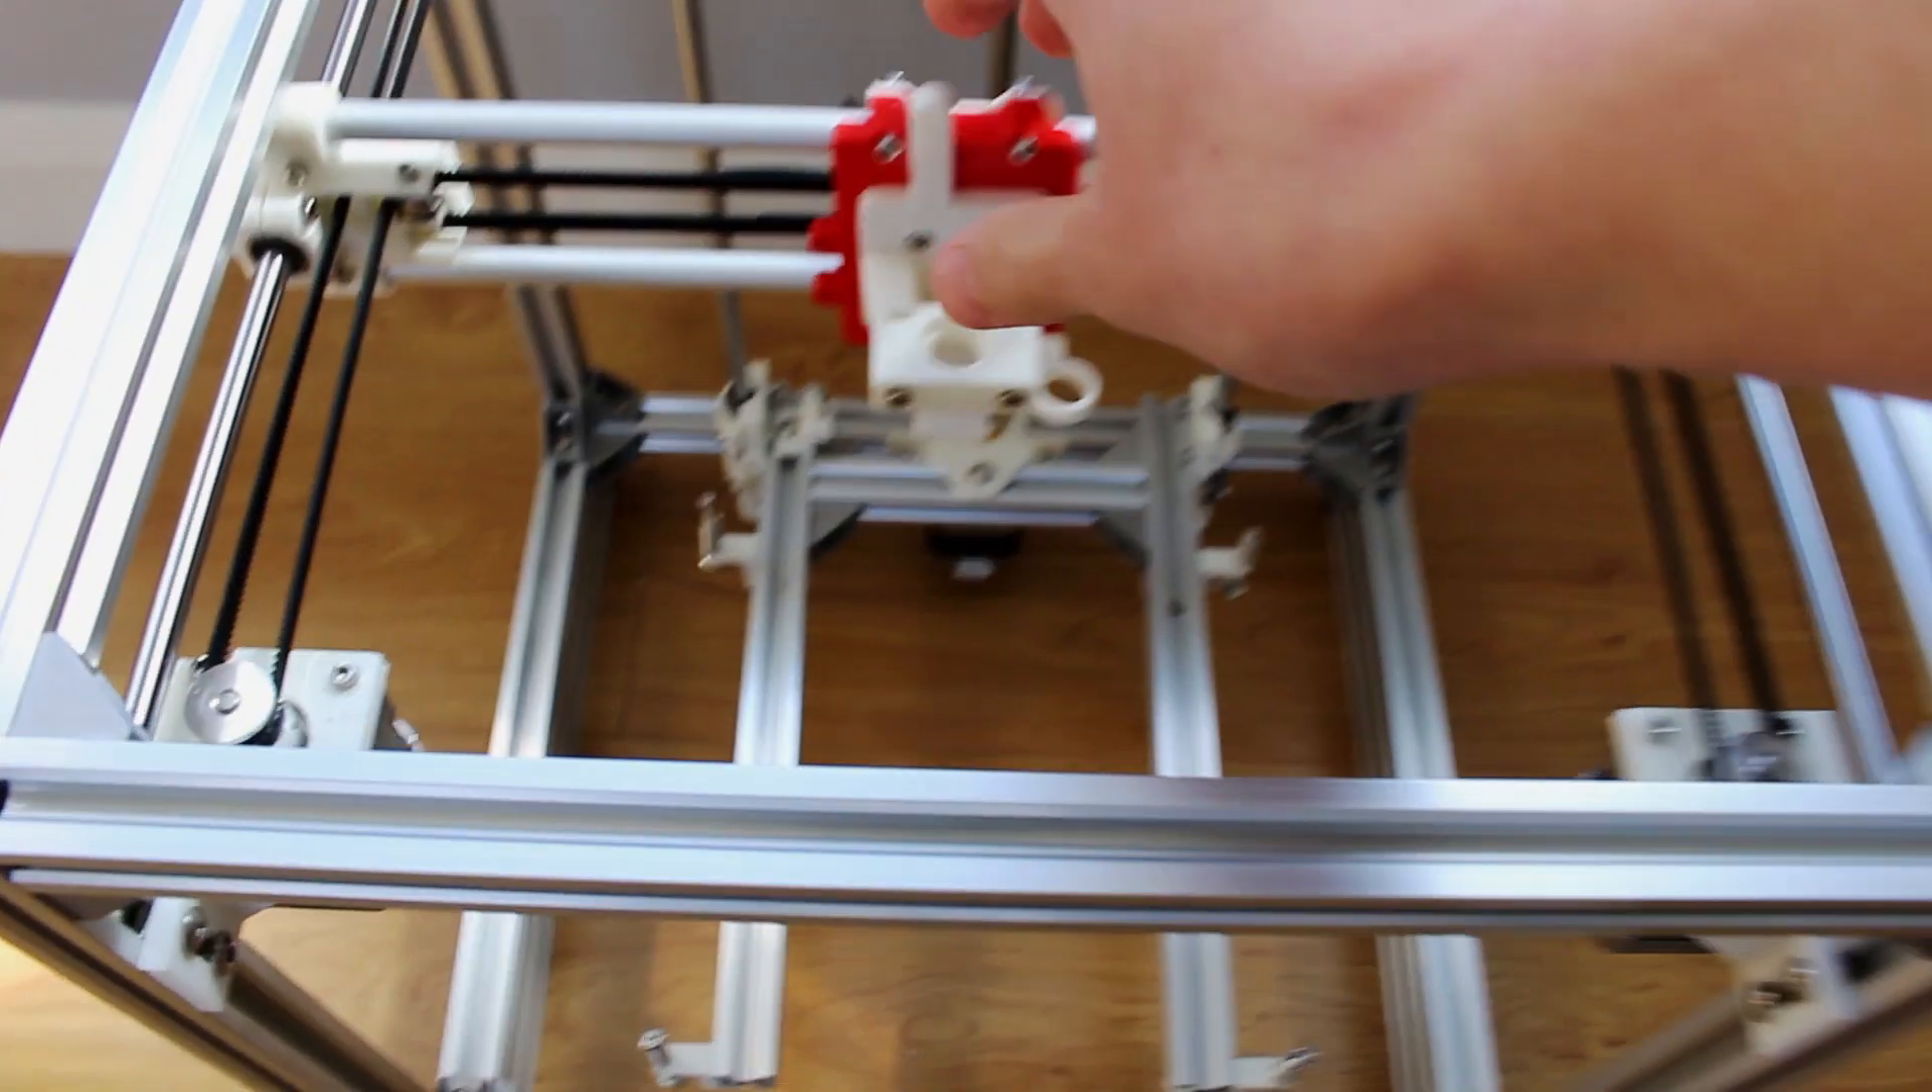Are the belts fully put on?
Yes.